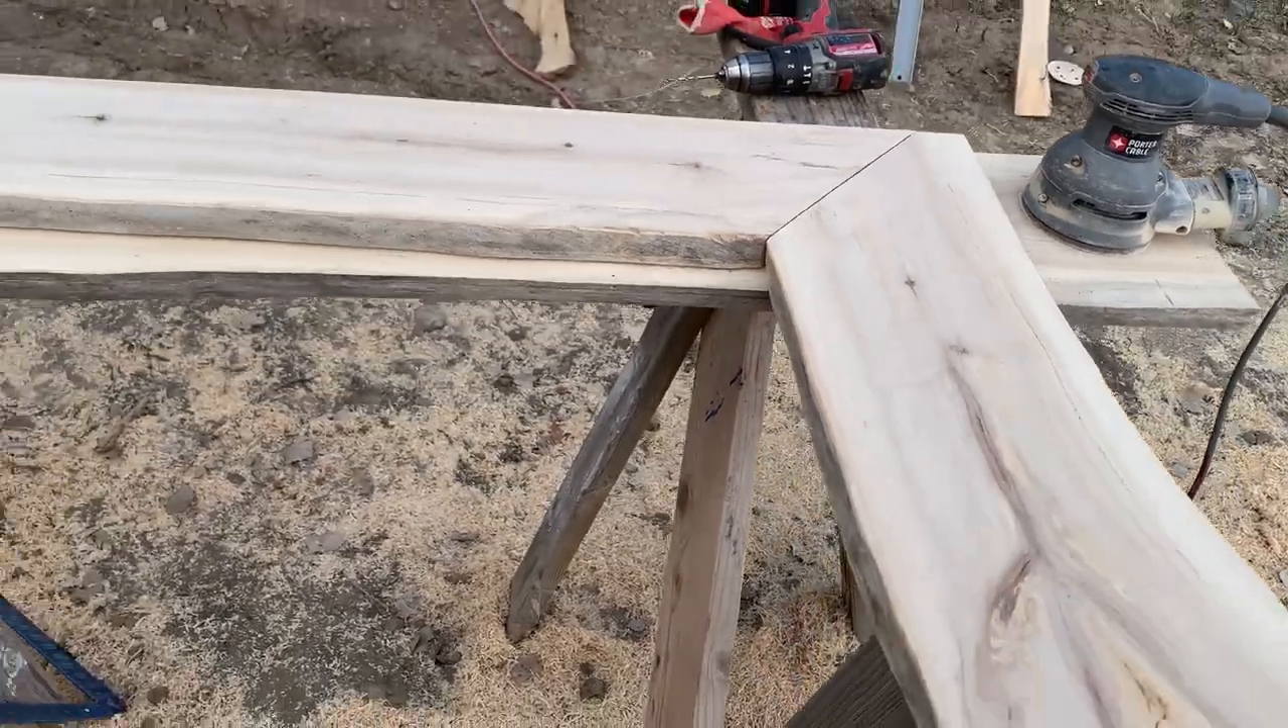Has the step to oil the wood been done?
No.